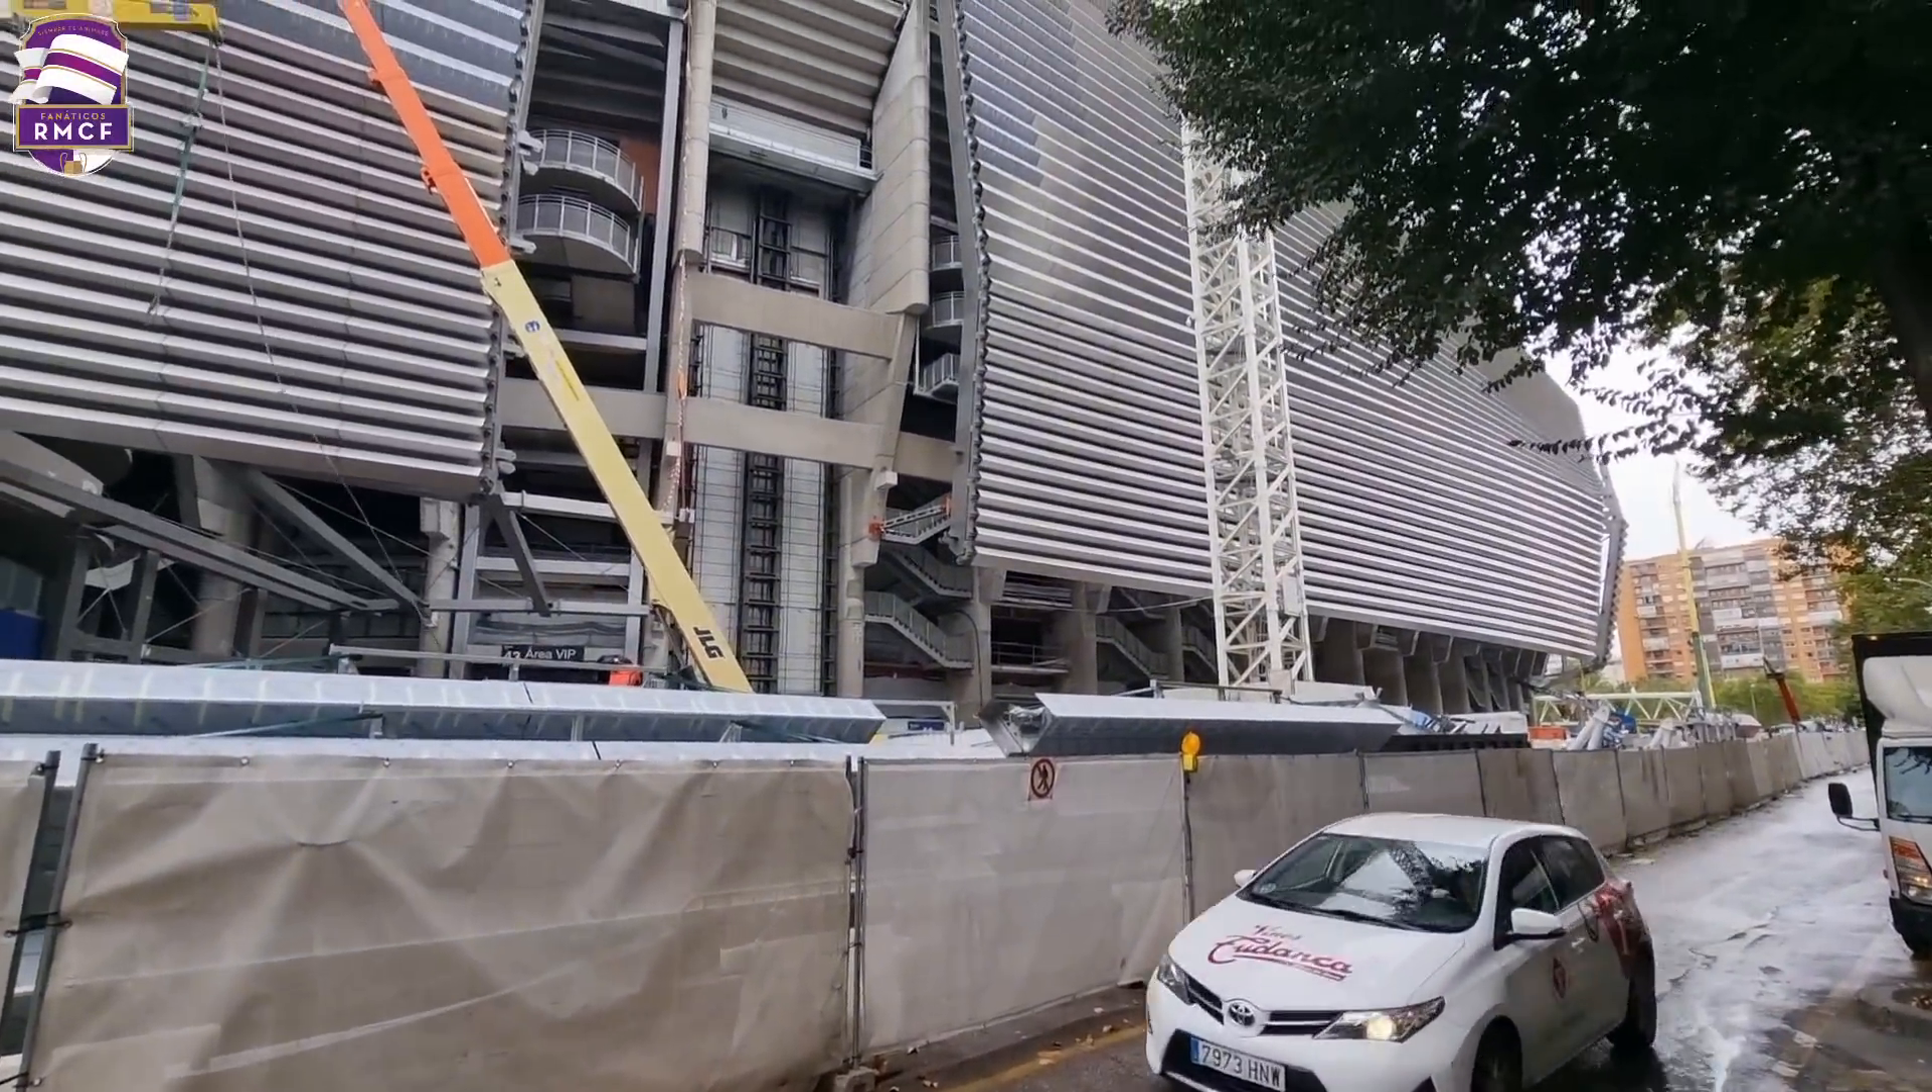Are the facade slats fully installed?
No.